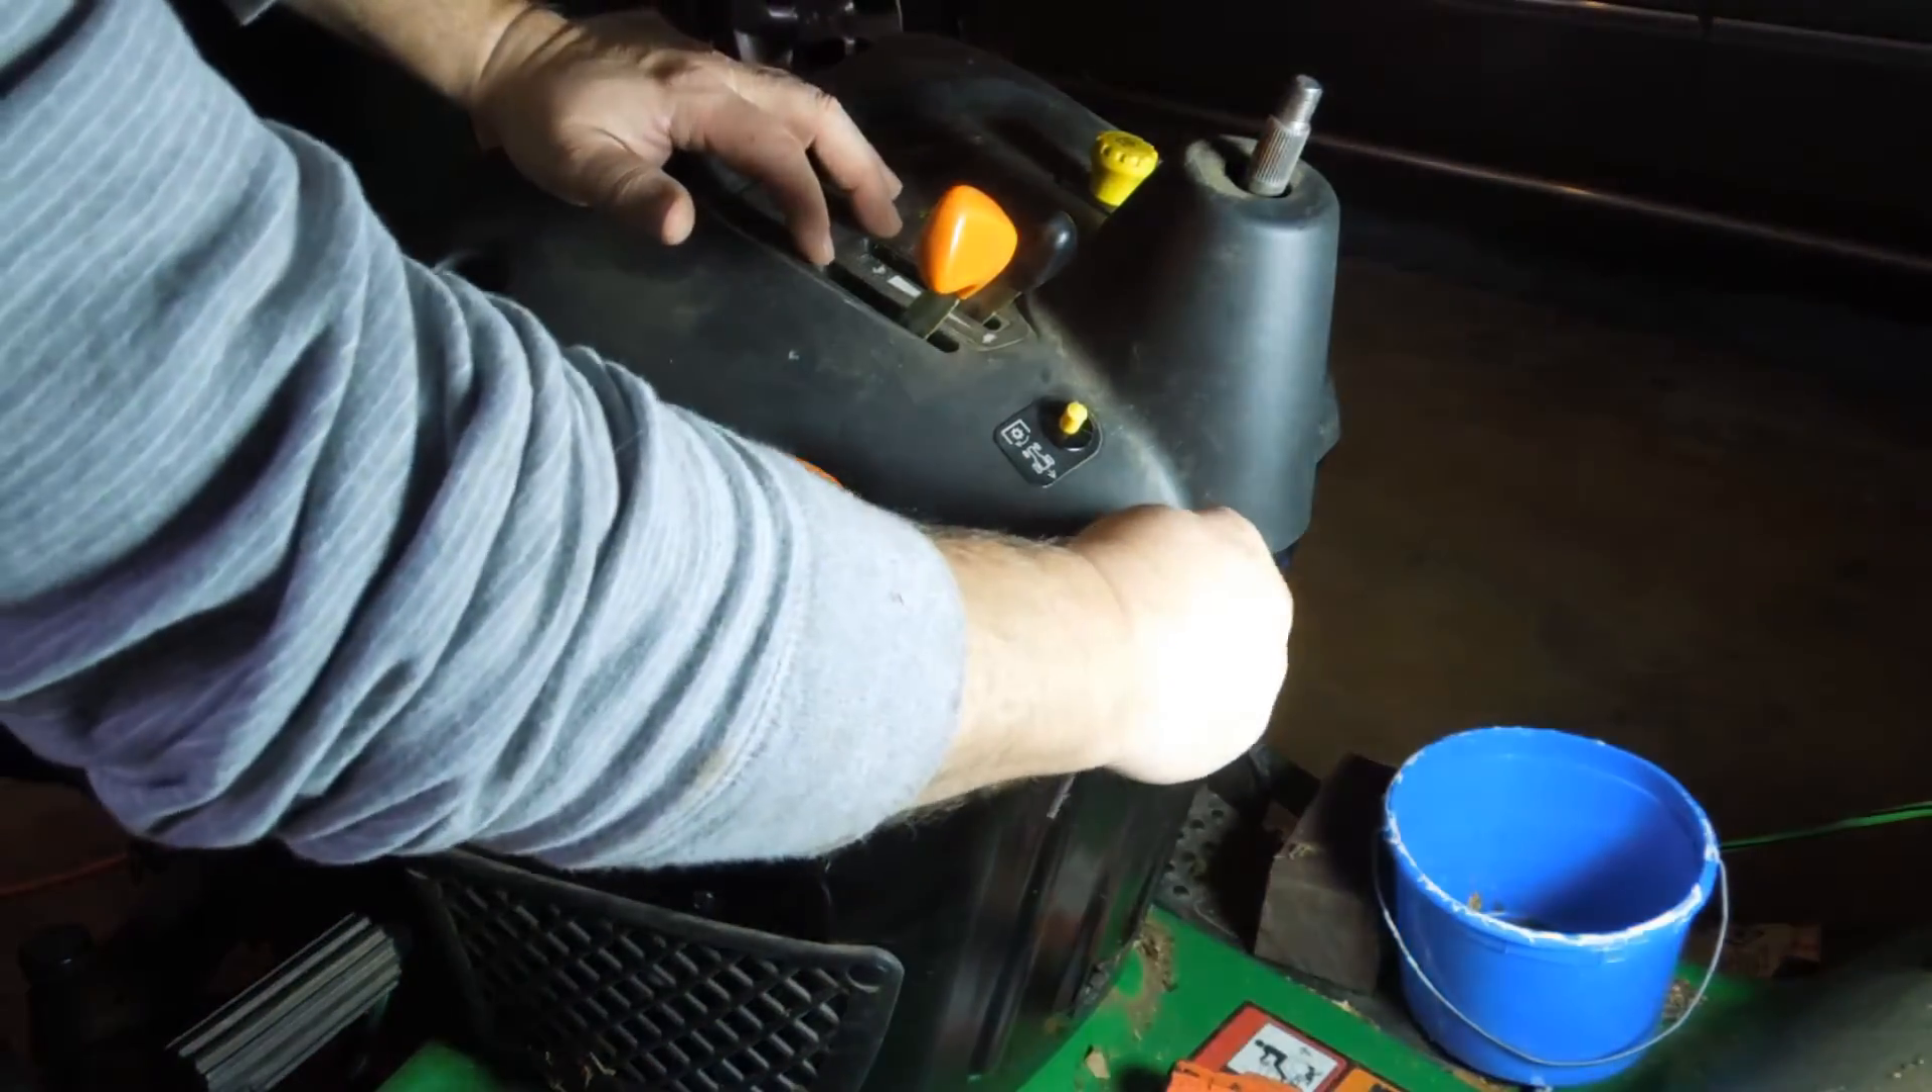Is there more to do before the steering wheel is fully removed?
No.